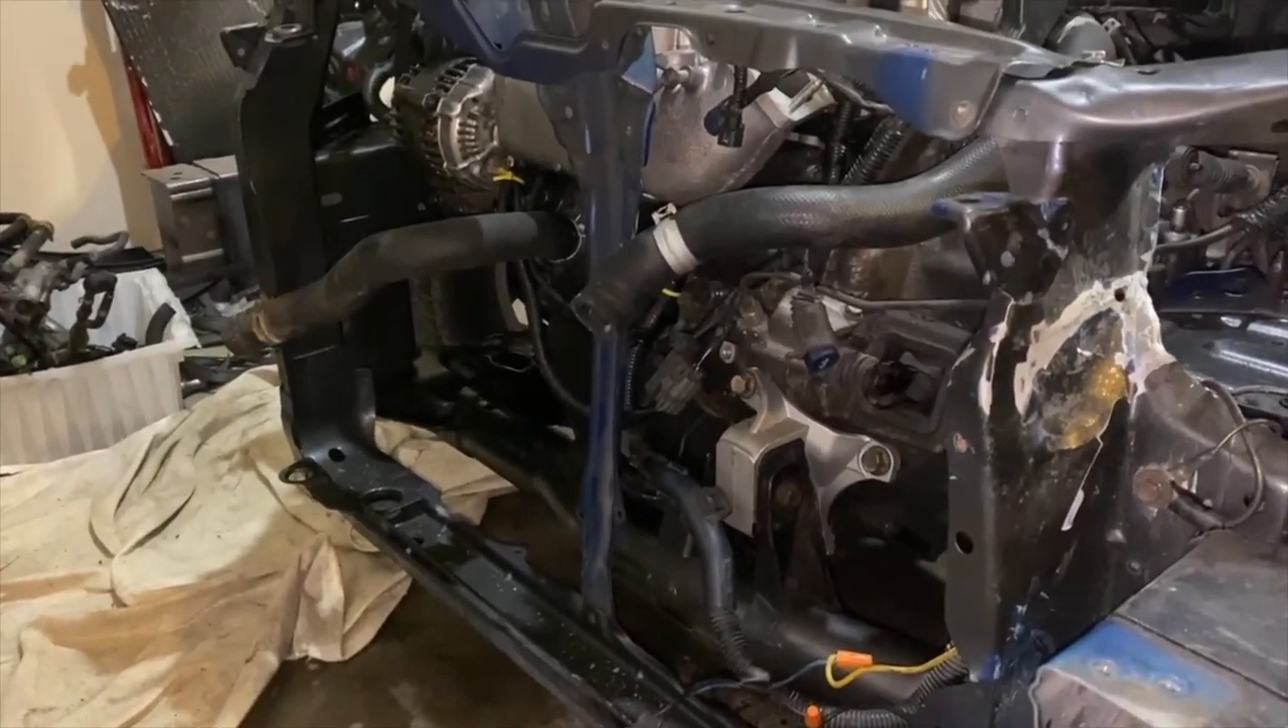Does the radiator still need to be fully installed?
Yes.